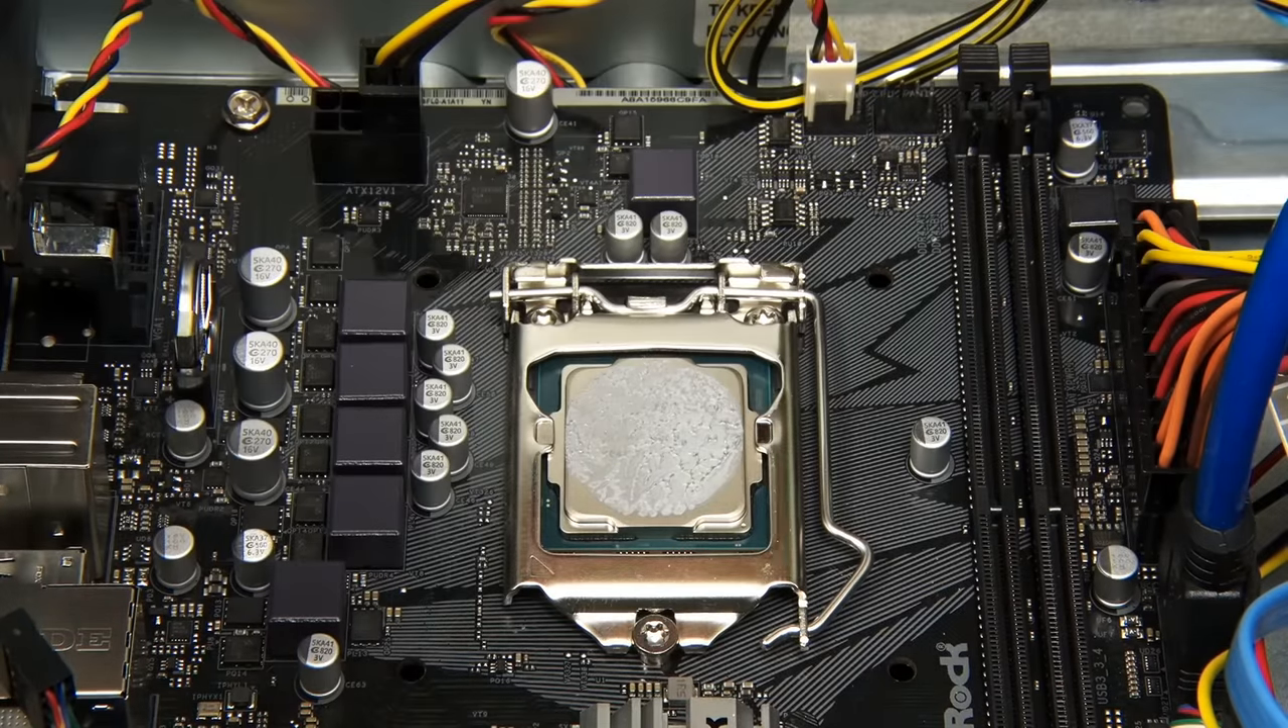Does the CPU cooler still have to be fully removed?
No.